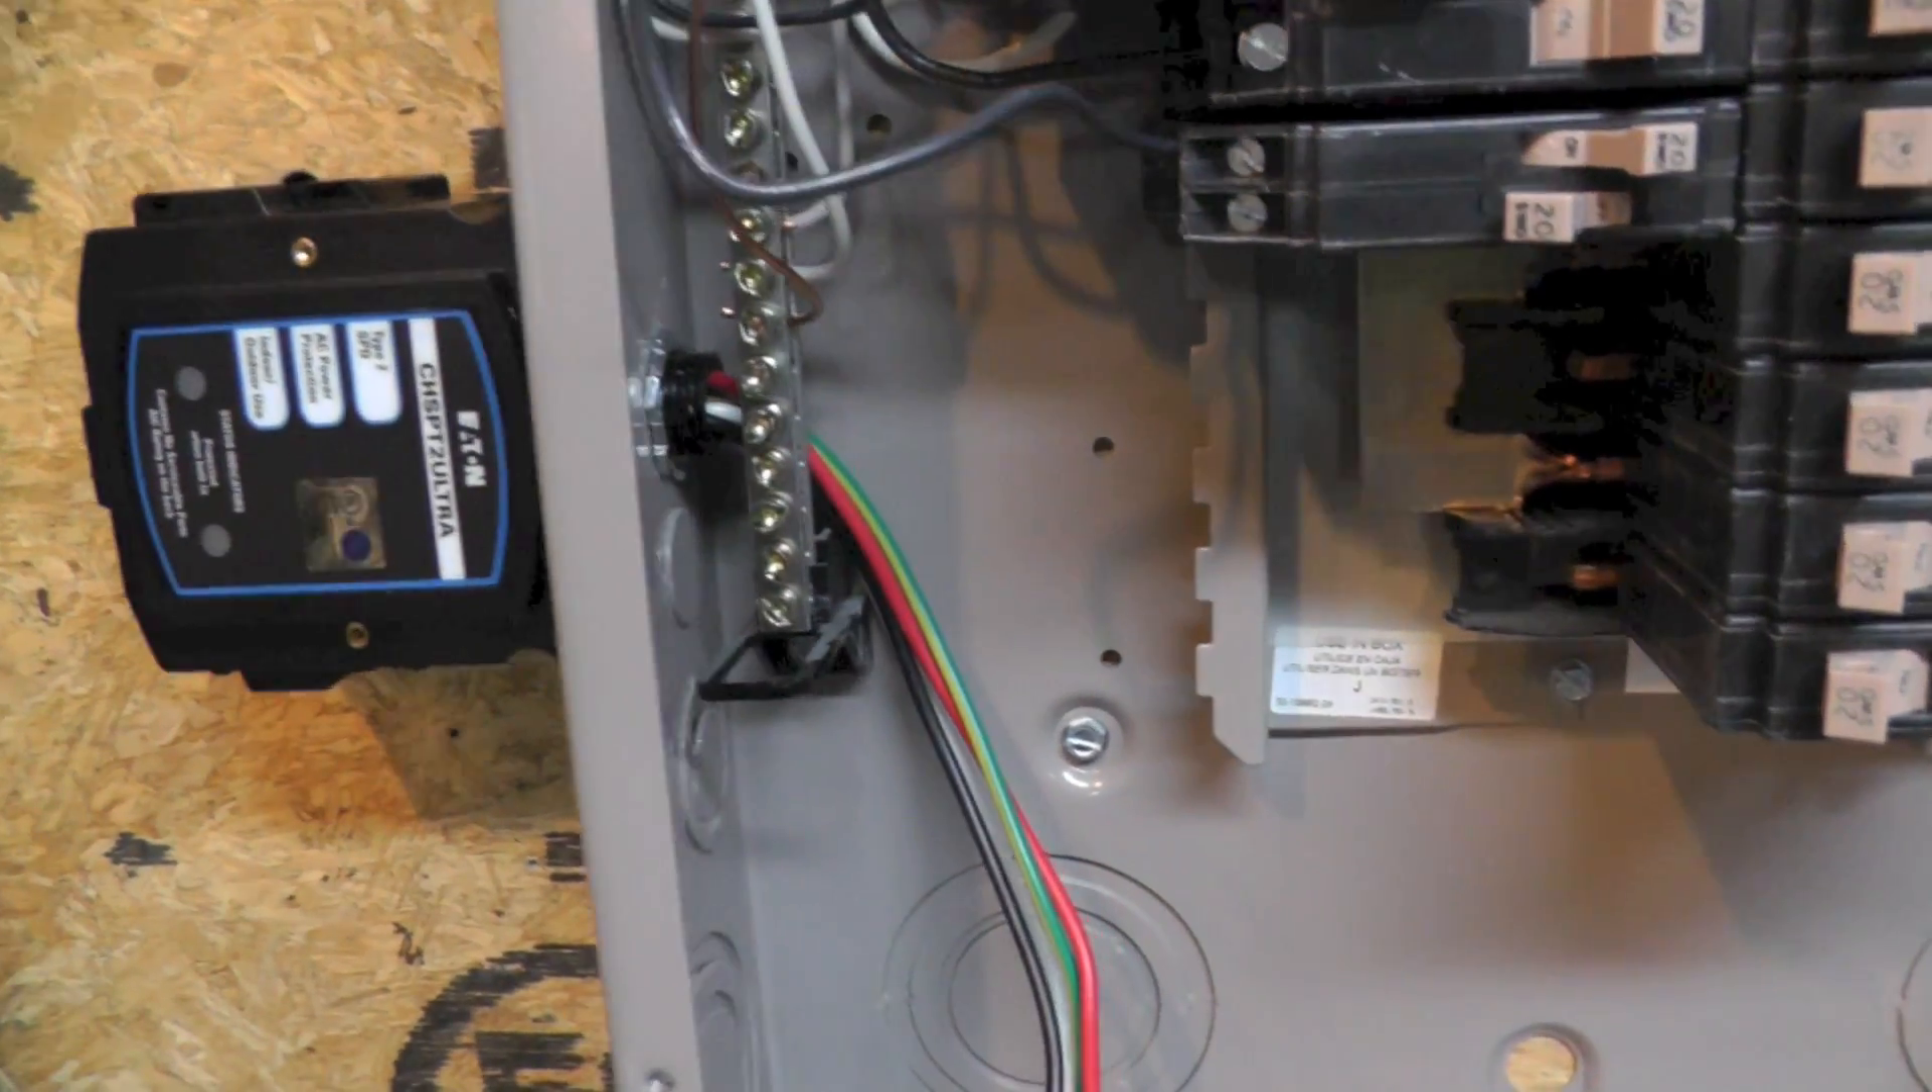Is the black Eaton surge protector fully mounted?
Yes.